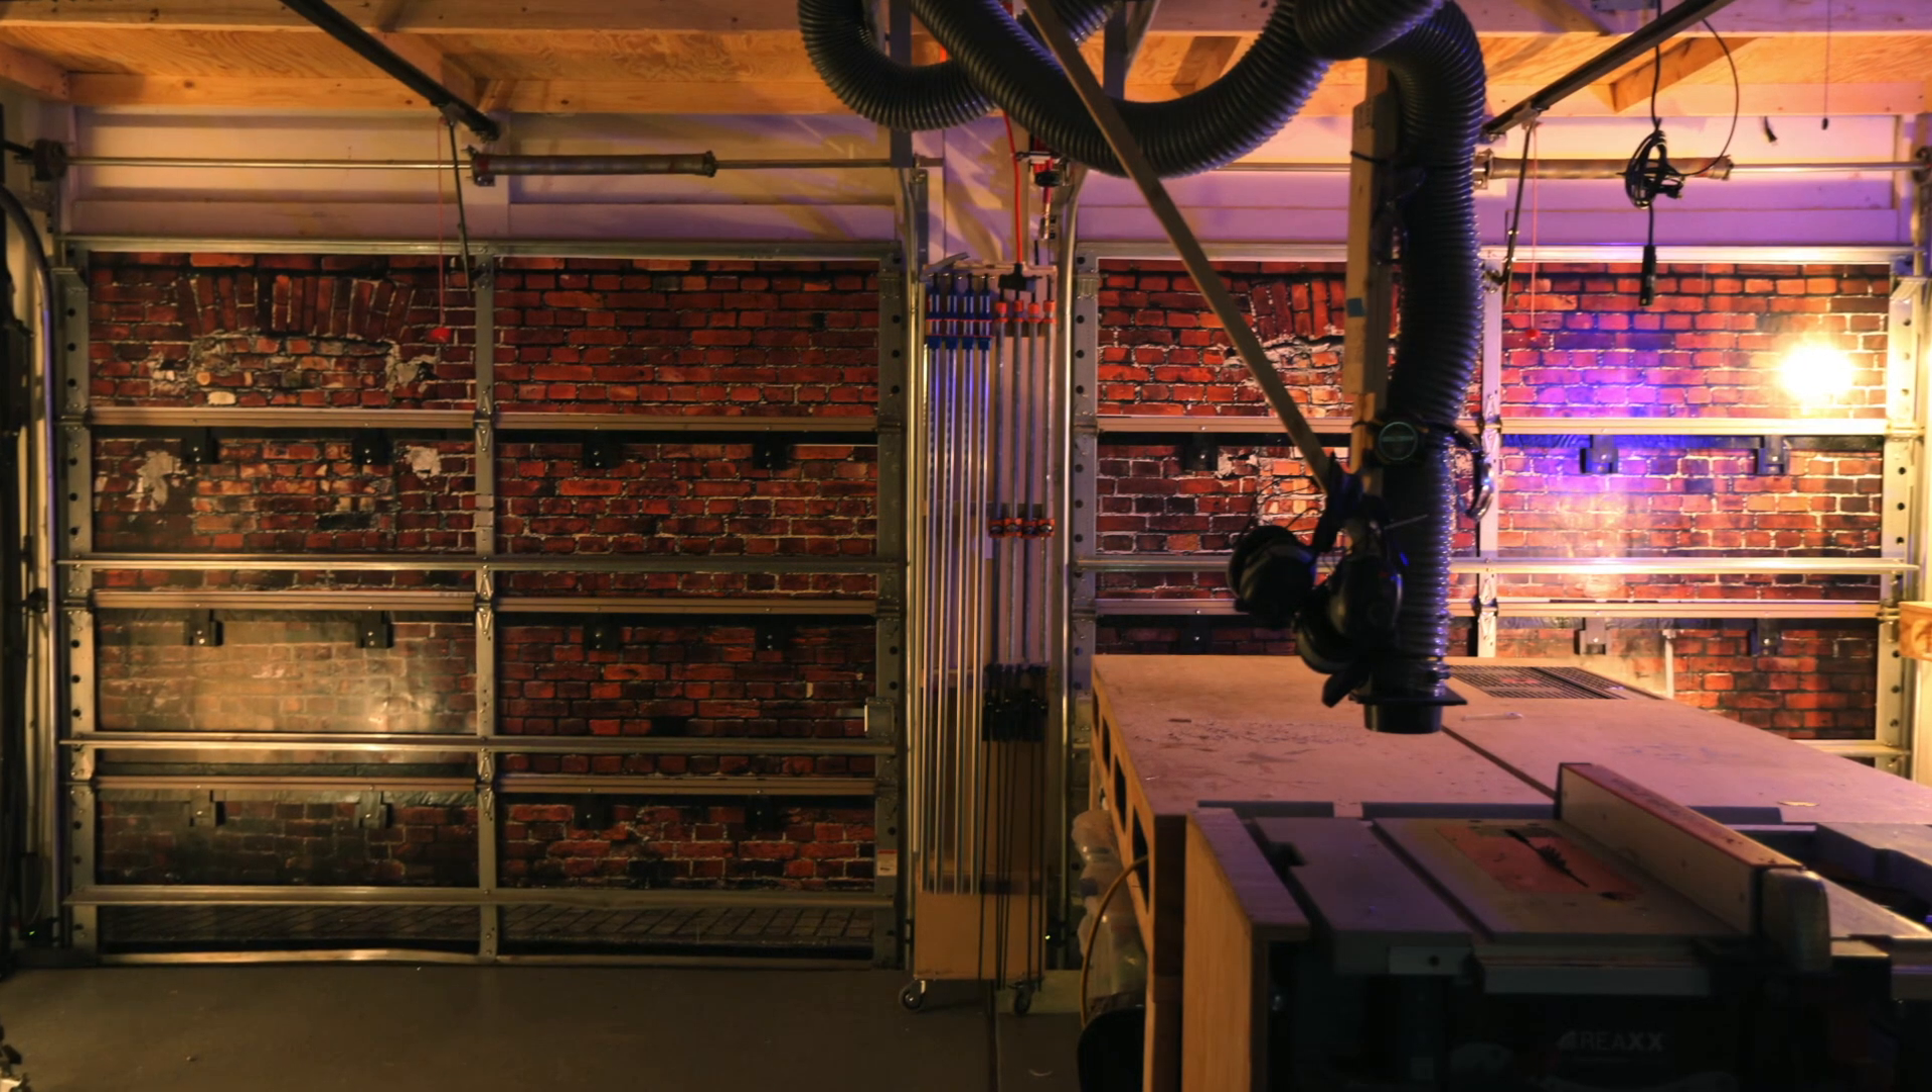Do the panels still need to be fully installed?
No.